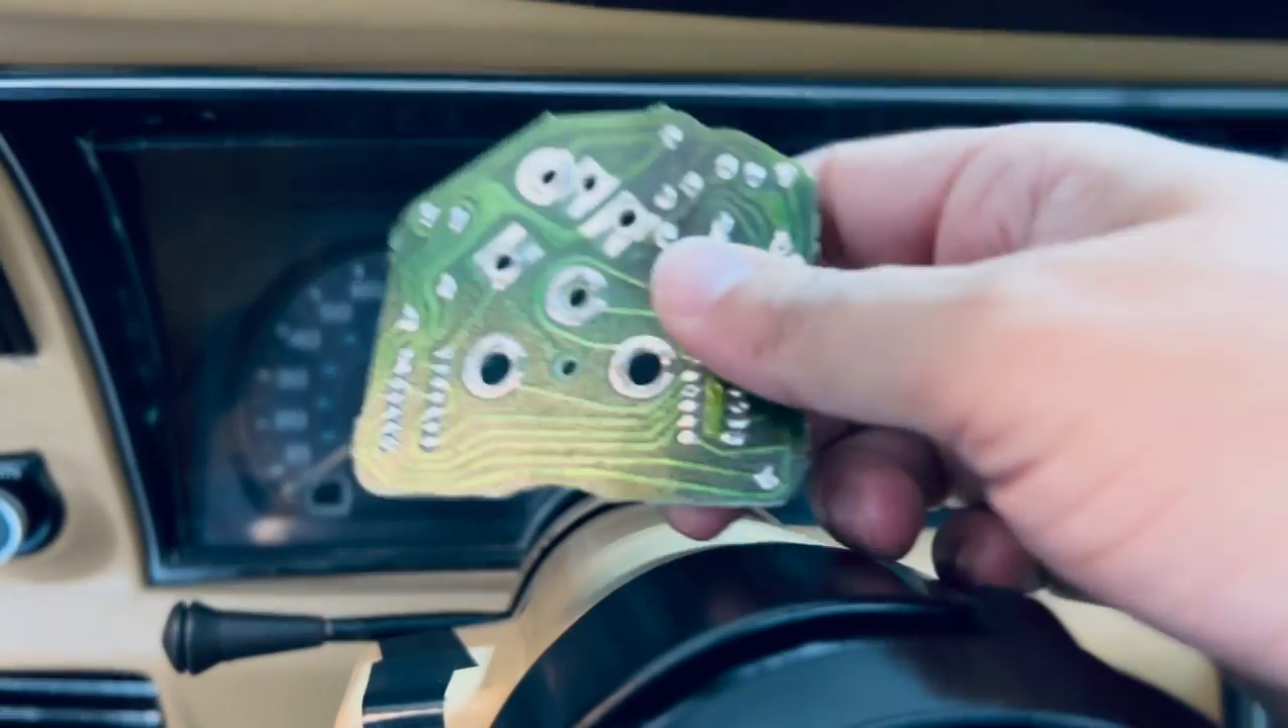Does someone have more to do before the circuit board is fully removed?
No.